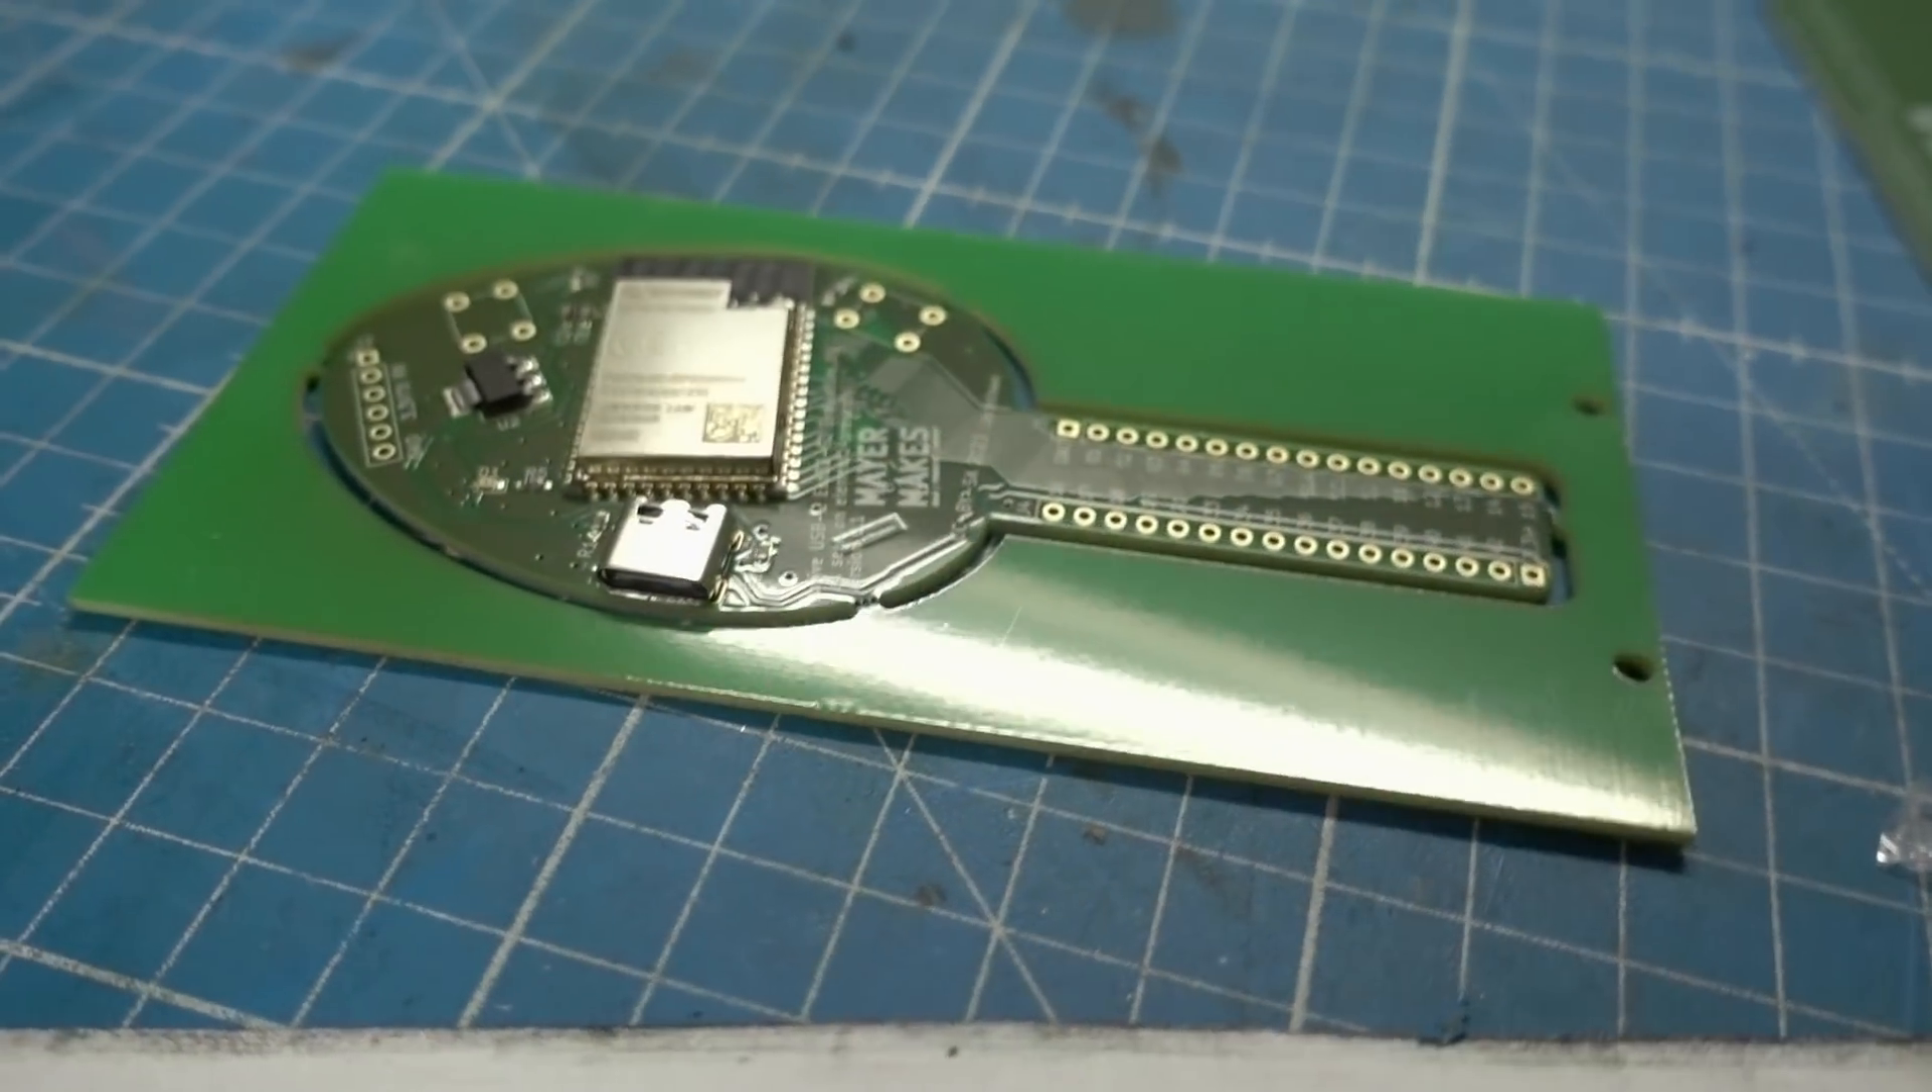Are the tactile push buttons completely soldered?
No.